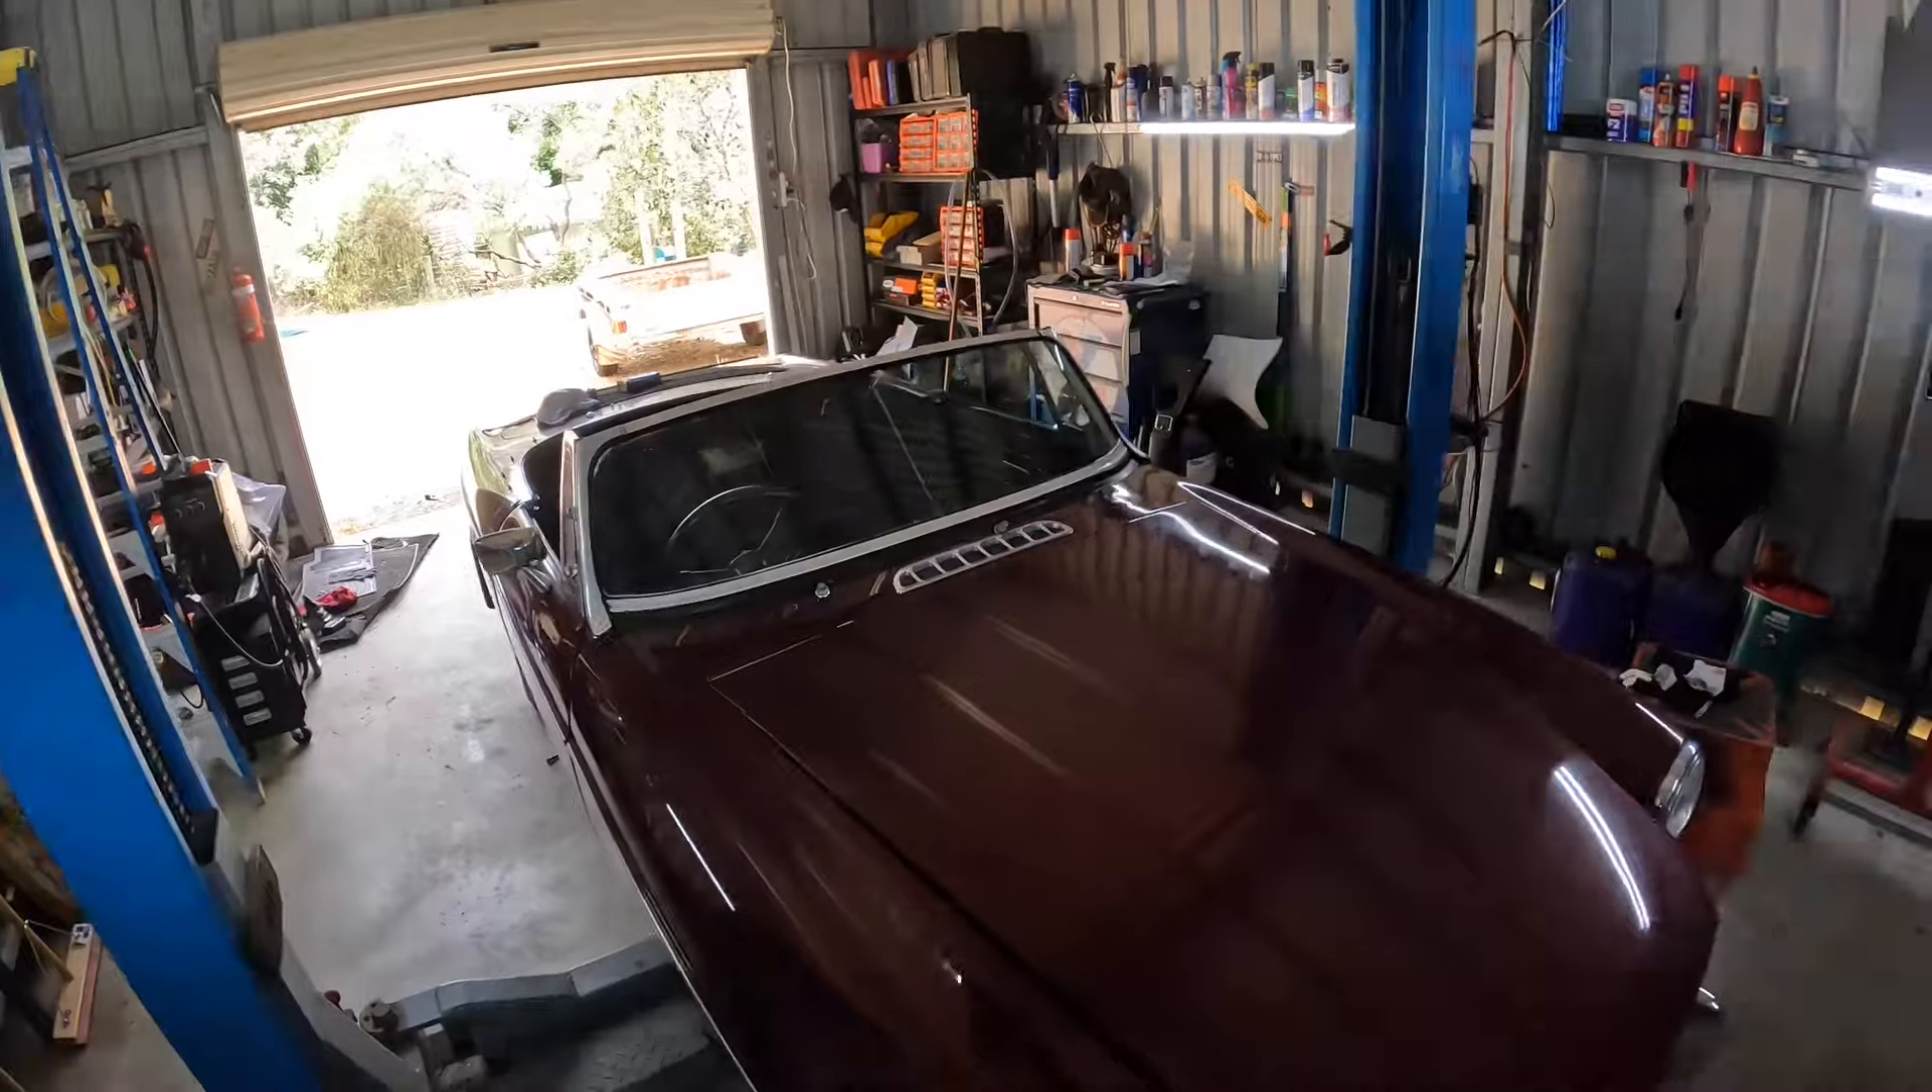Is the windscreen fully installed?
Yes.